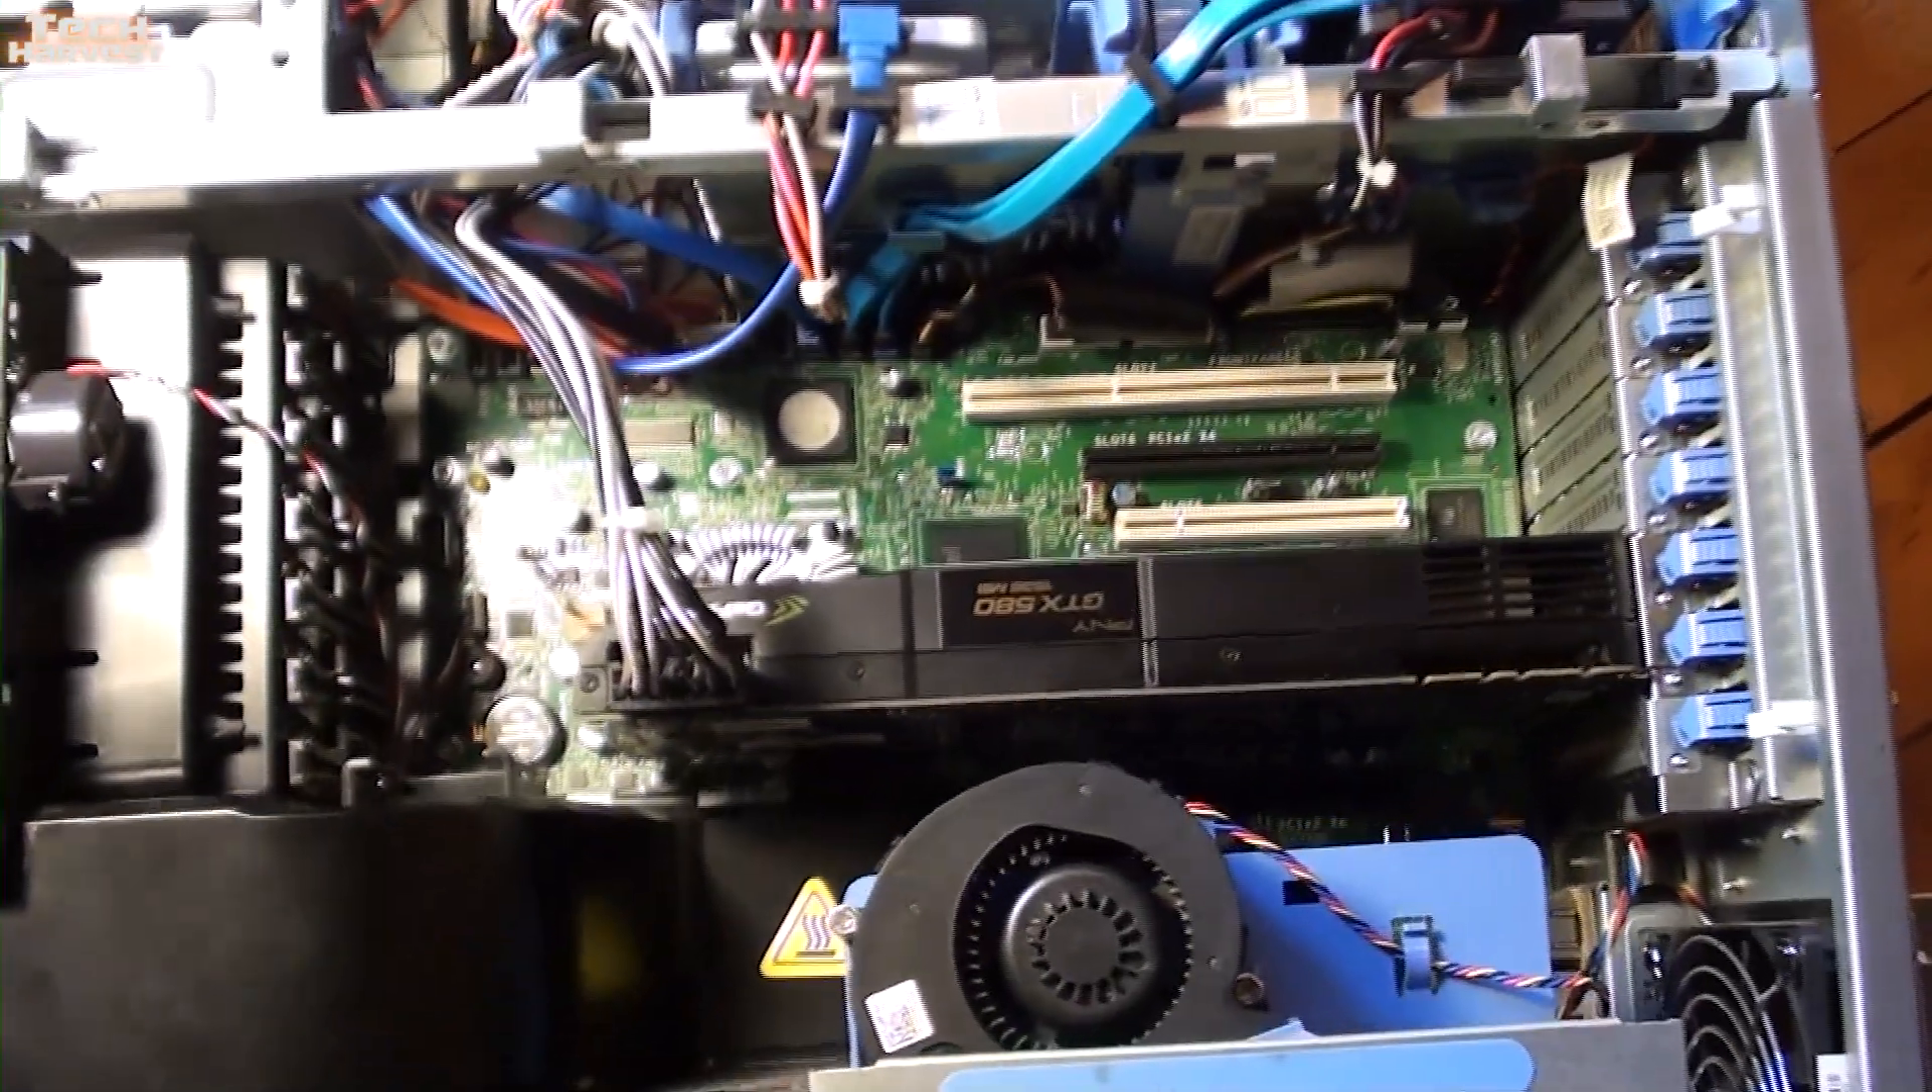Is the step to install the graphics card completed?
Yes.